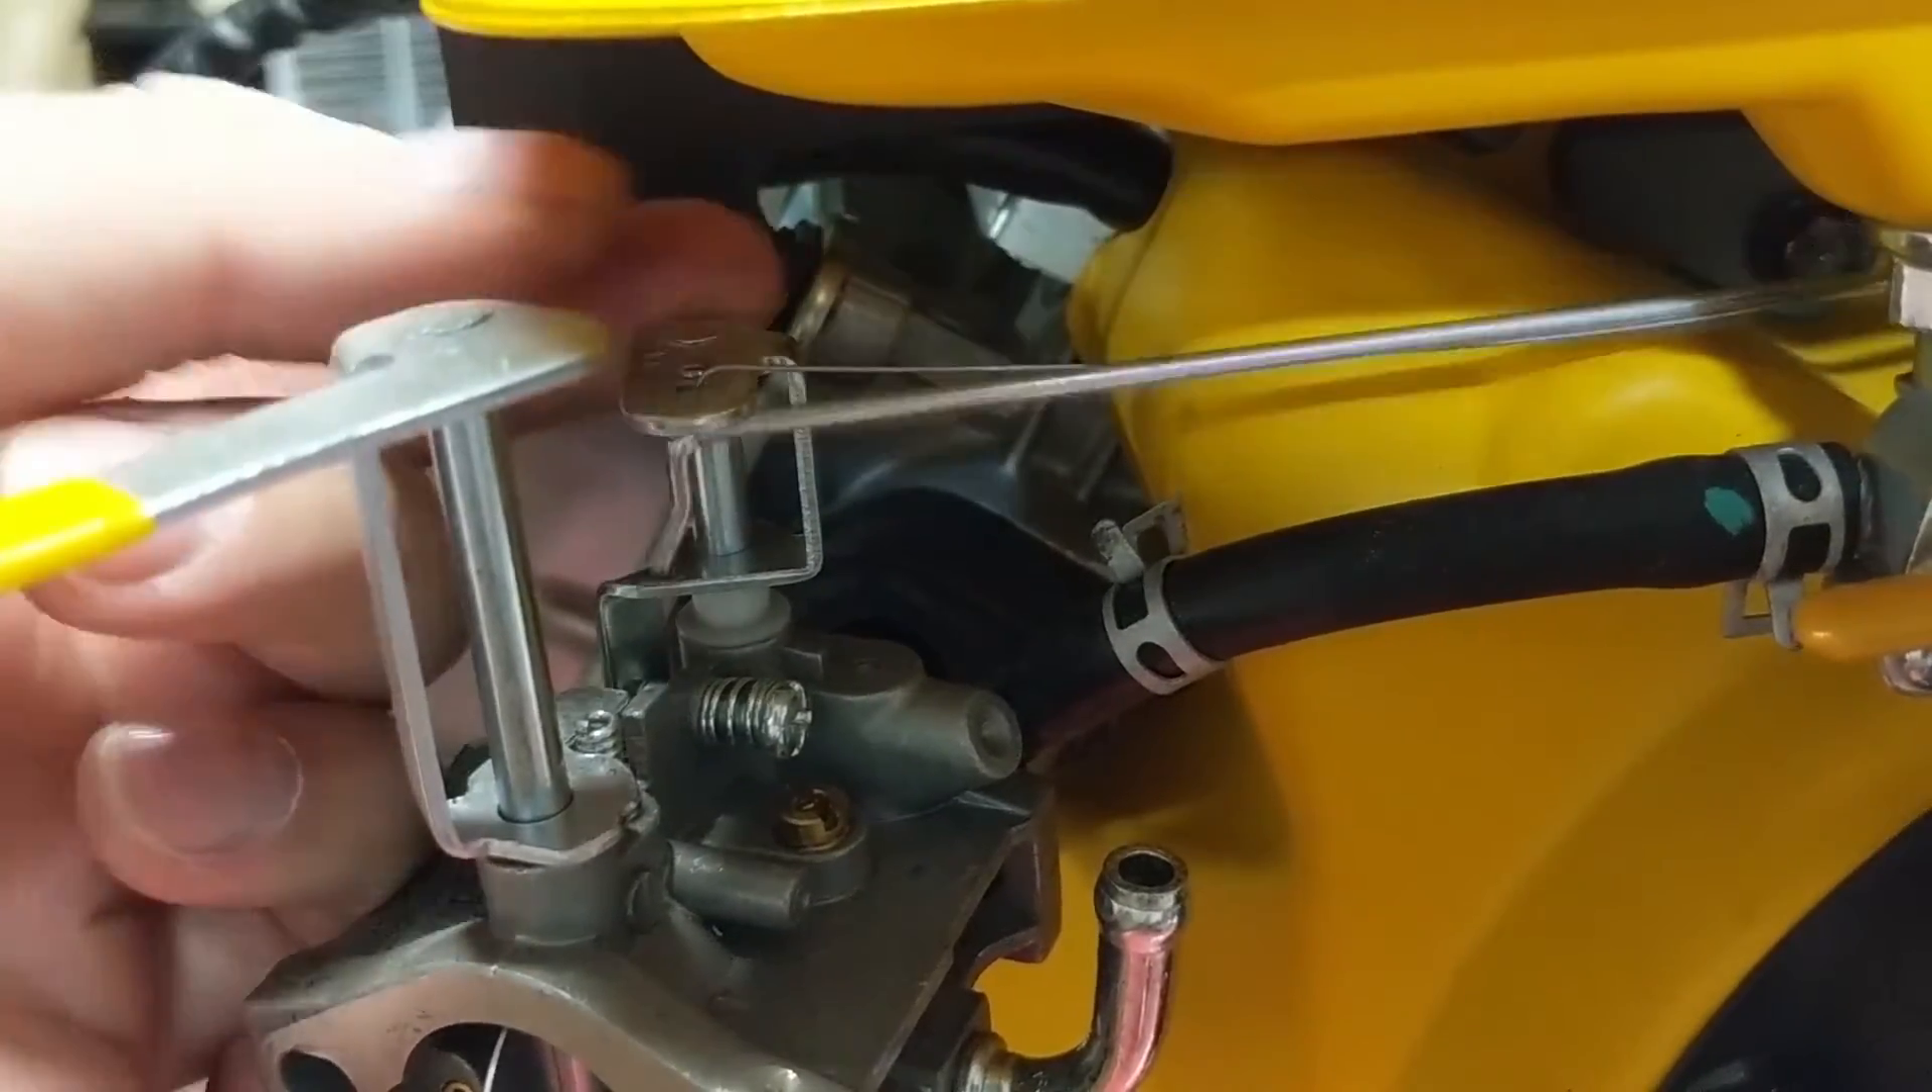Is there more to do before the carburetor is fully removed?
Yes.